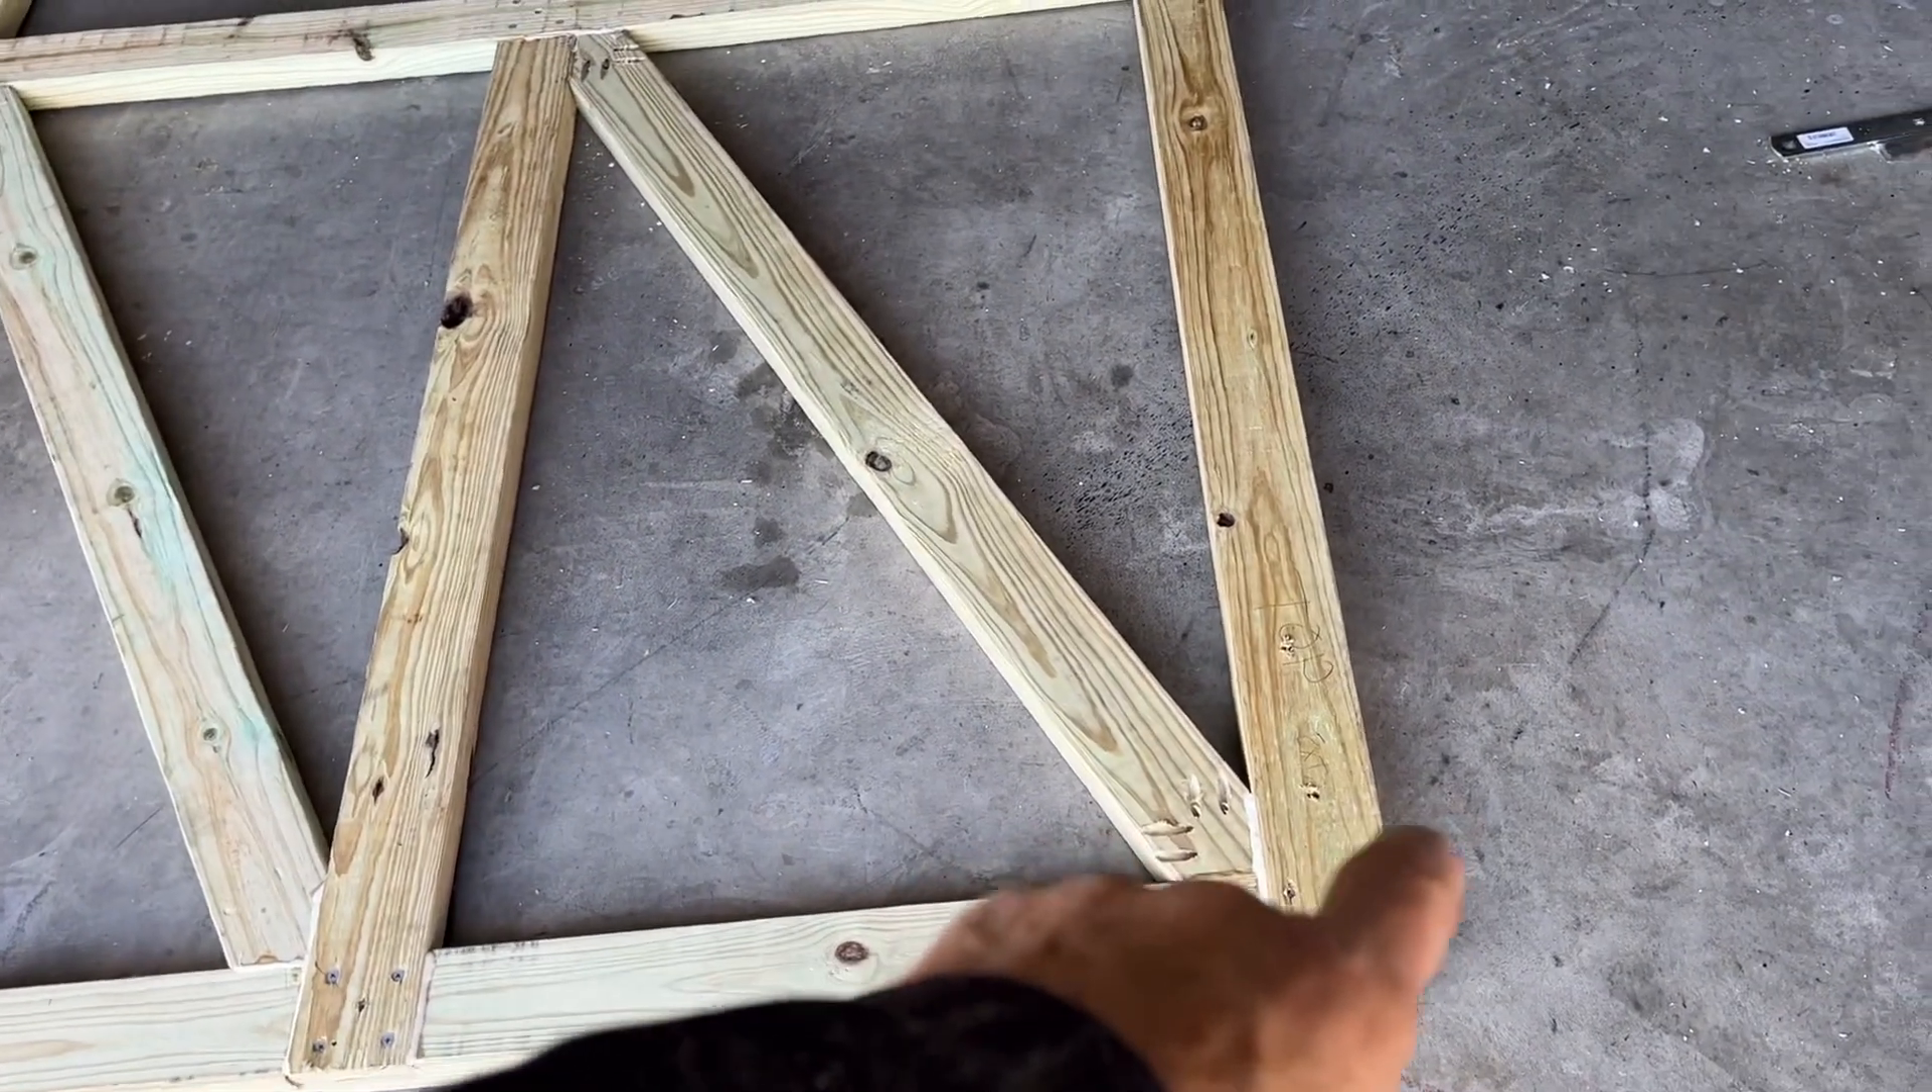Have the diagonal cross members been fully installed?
Yes.